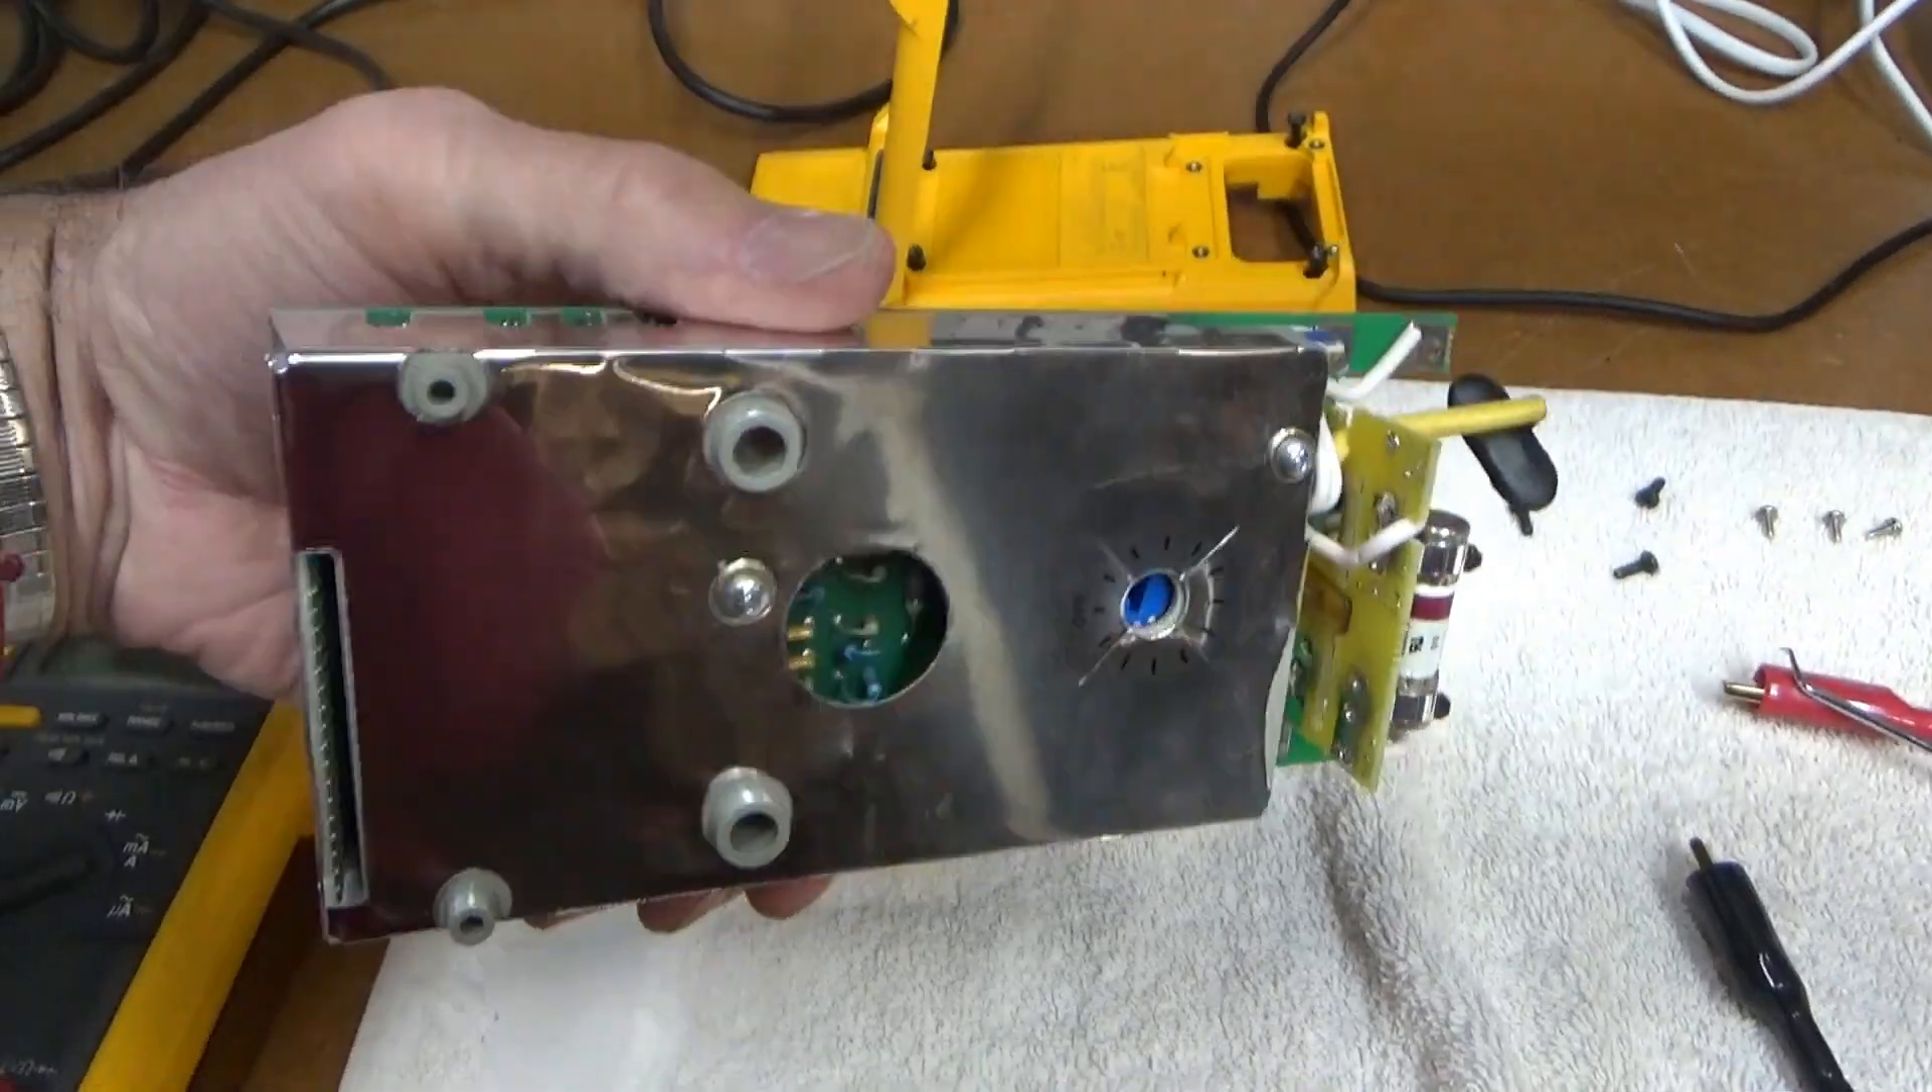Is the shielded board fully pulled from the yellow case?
Yes.